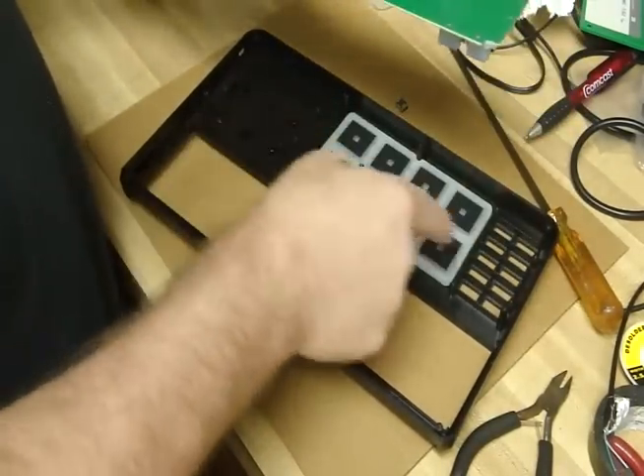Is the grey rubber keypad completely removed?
No.